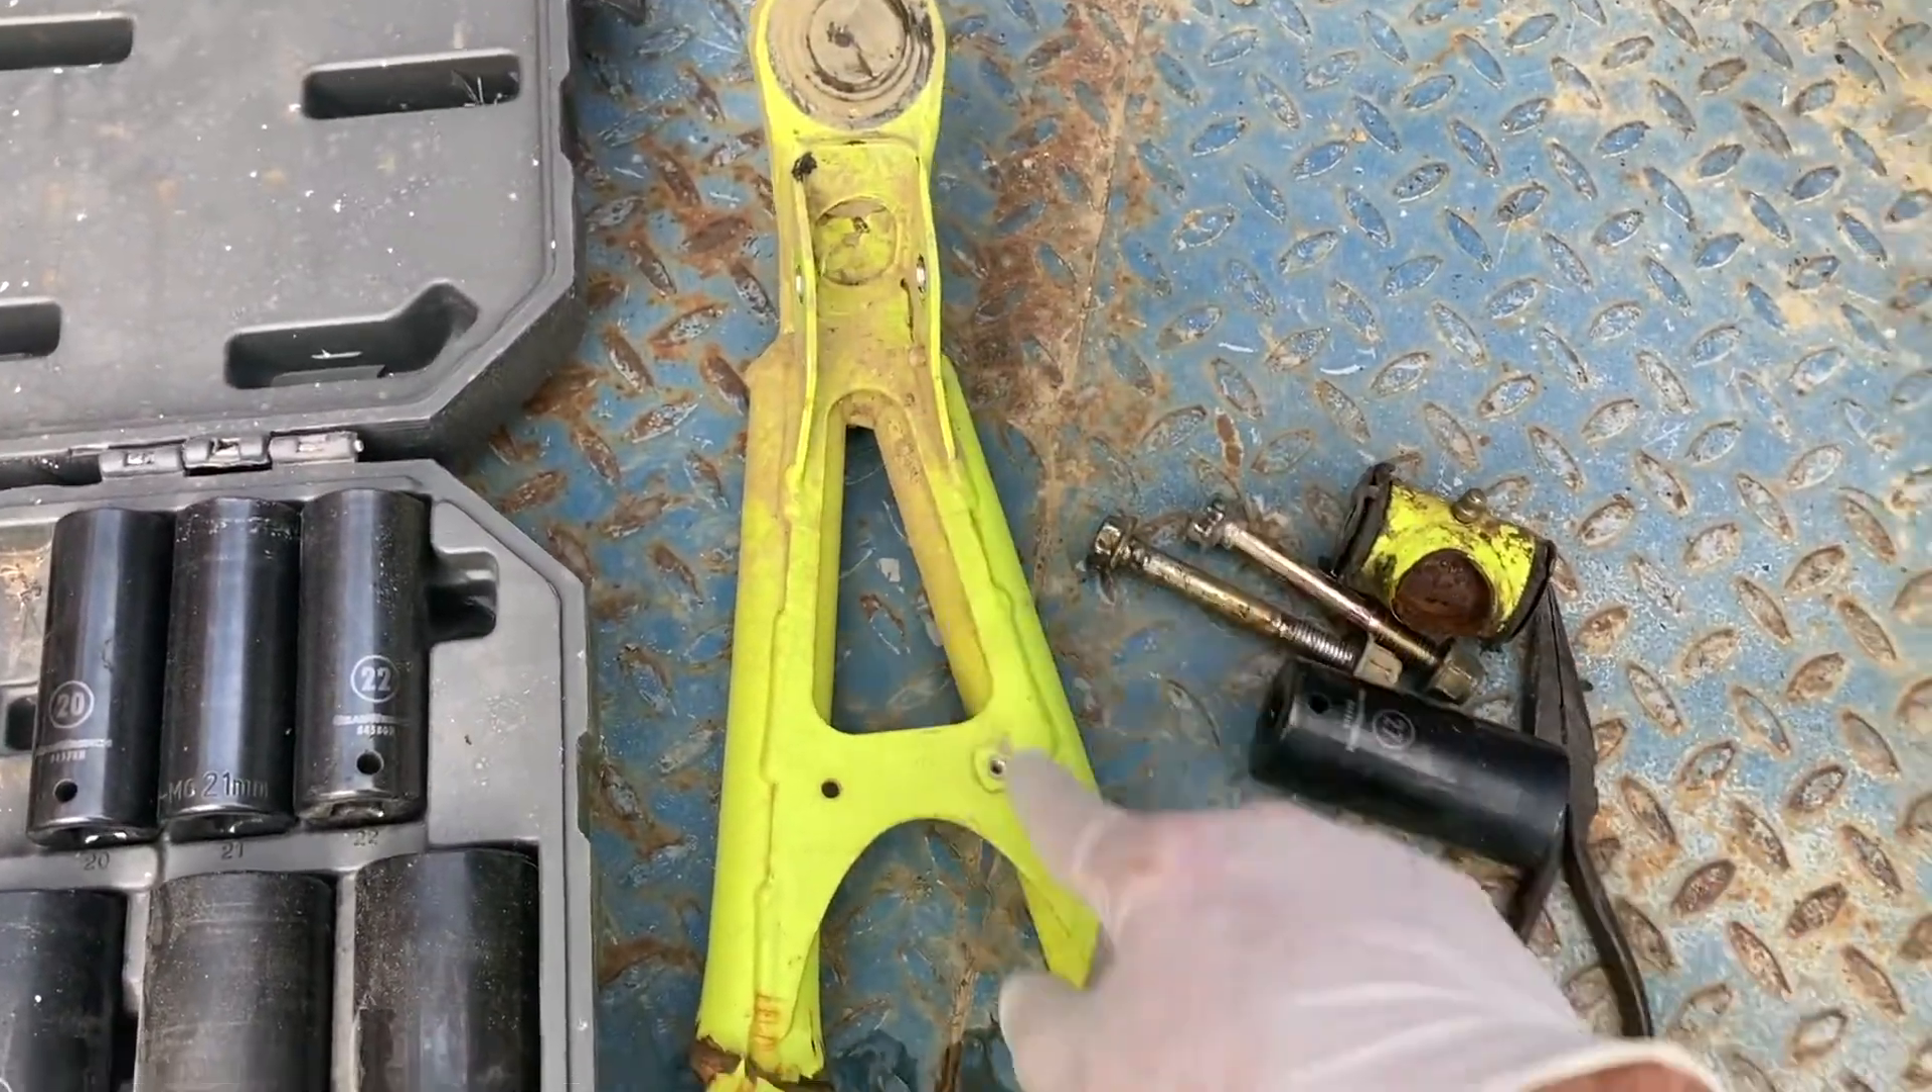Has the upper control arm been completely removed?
Yes.